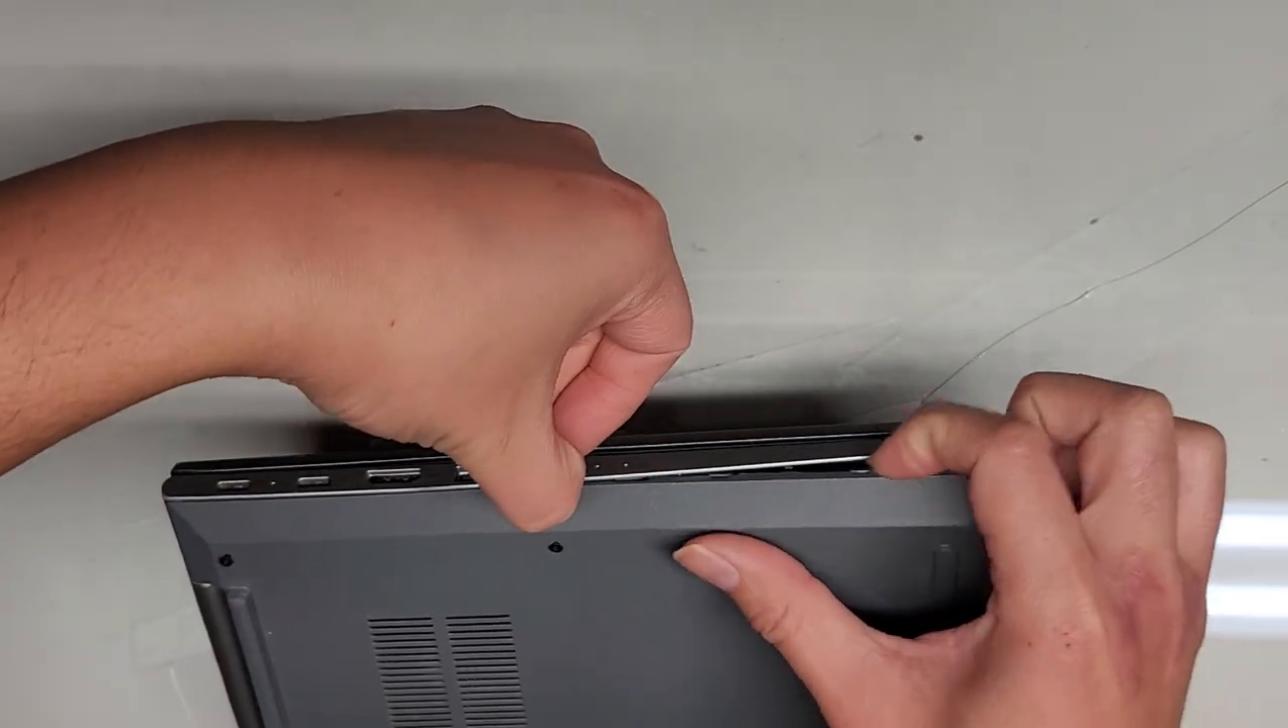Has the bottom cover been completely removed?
No.